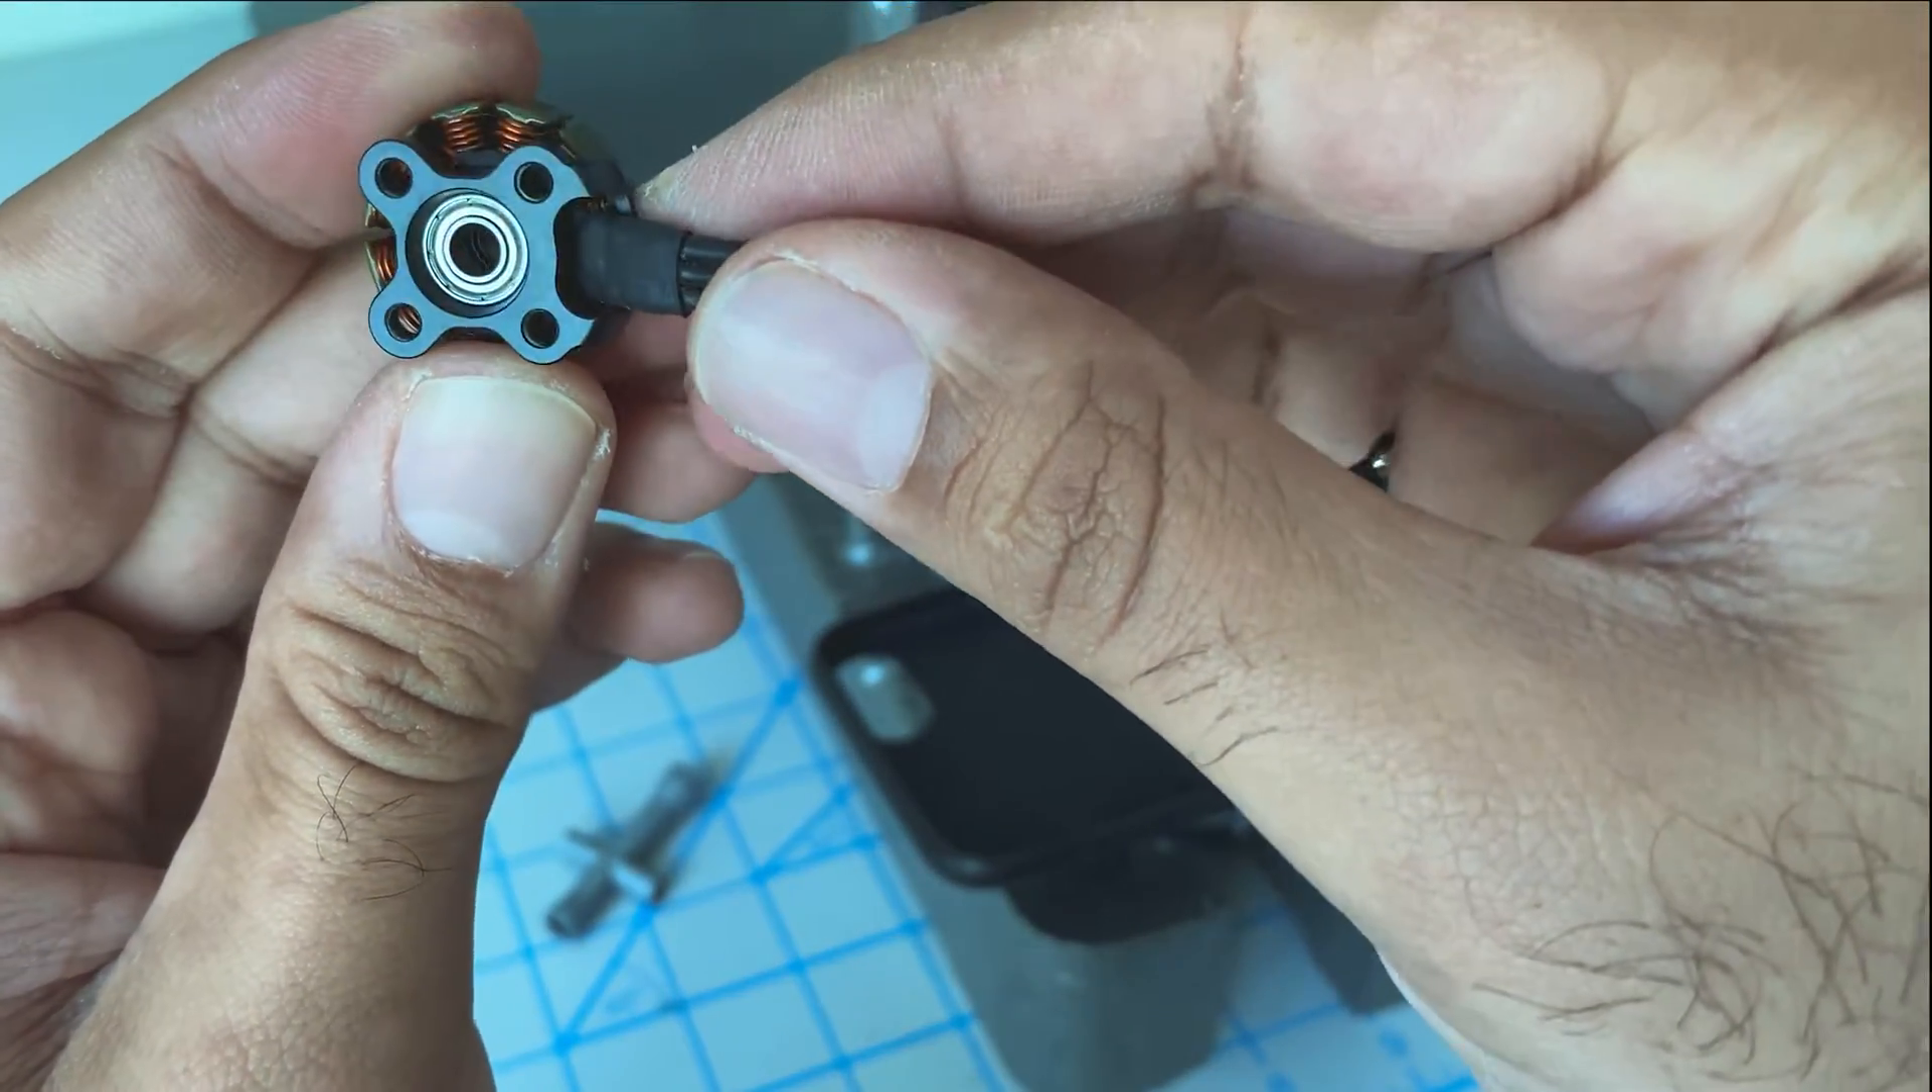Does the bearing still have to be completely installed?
No.